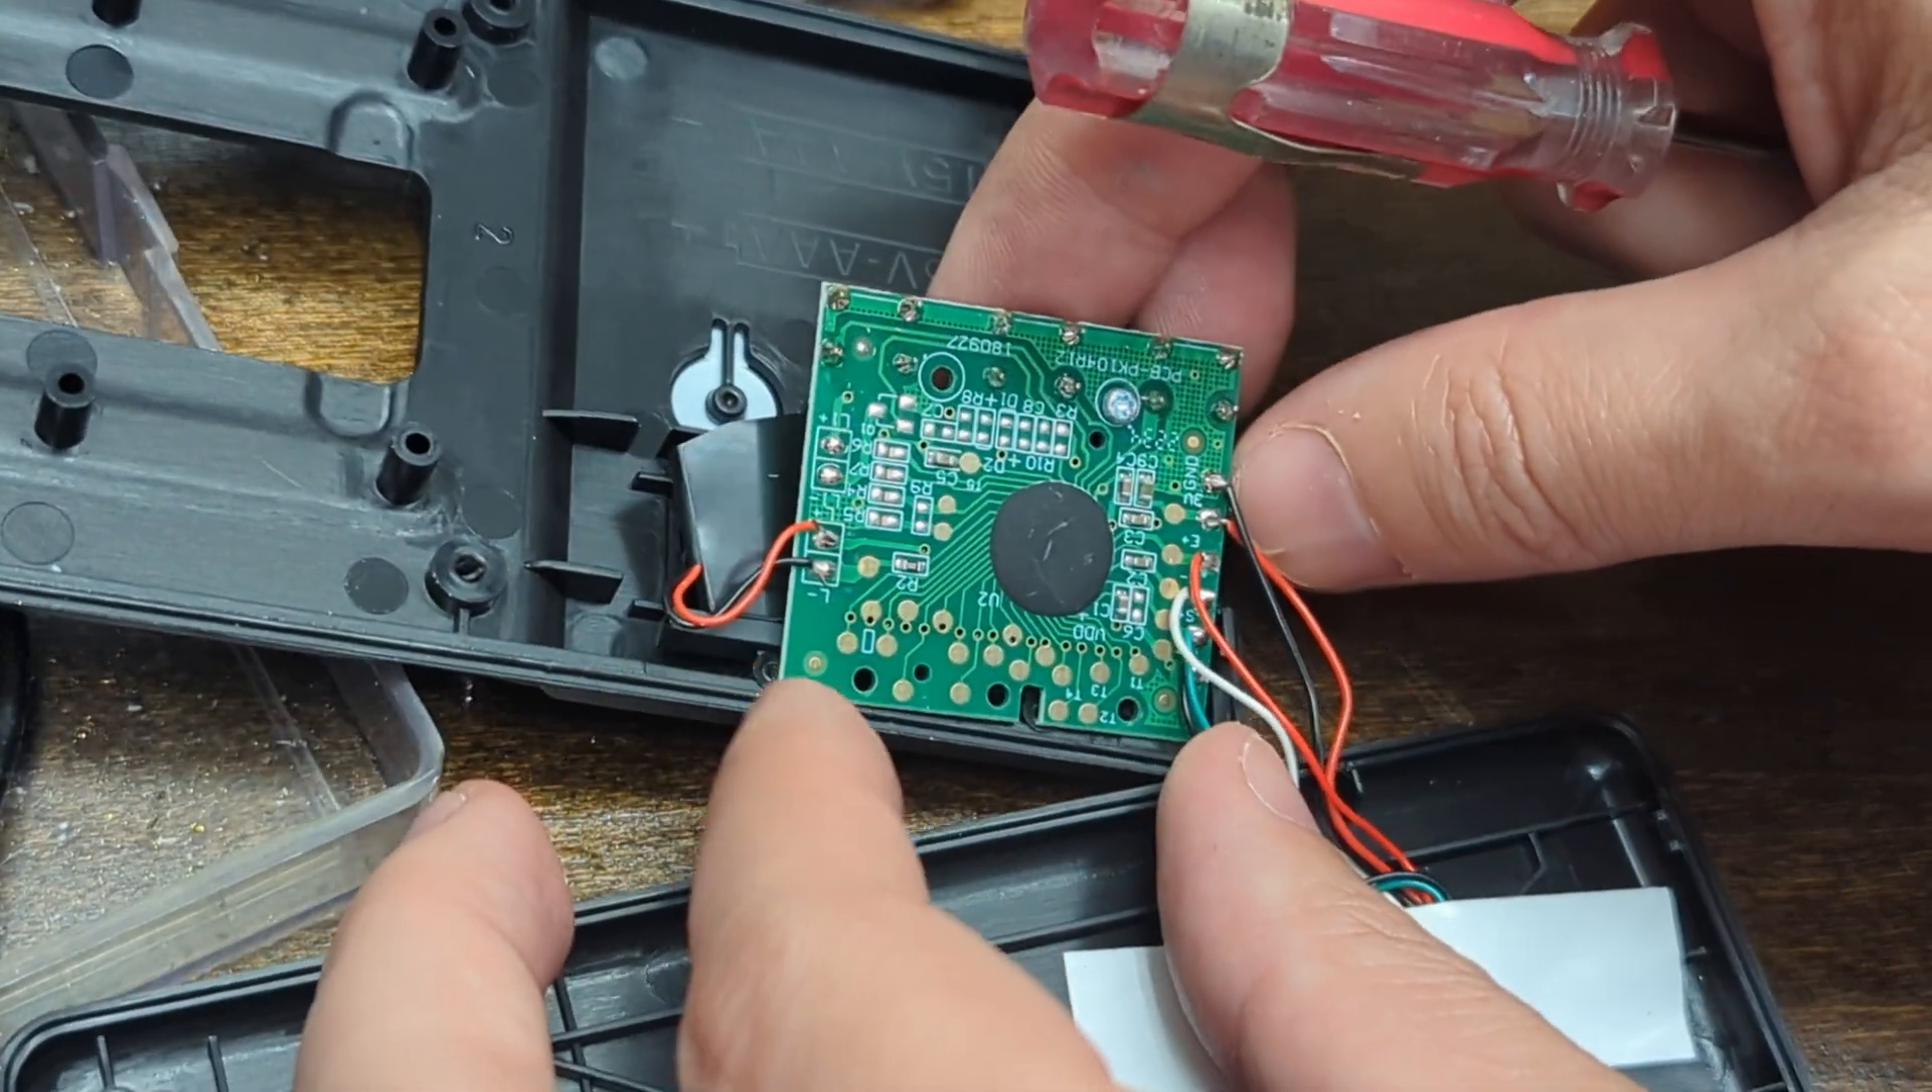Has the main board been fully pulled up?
Yes.